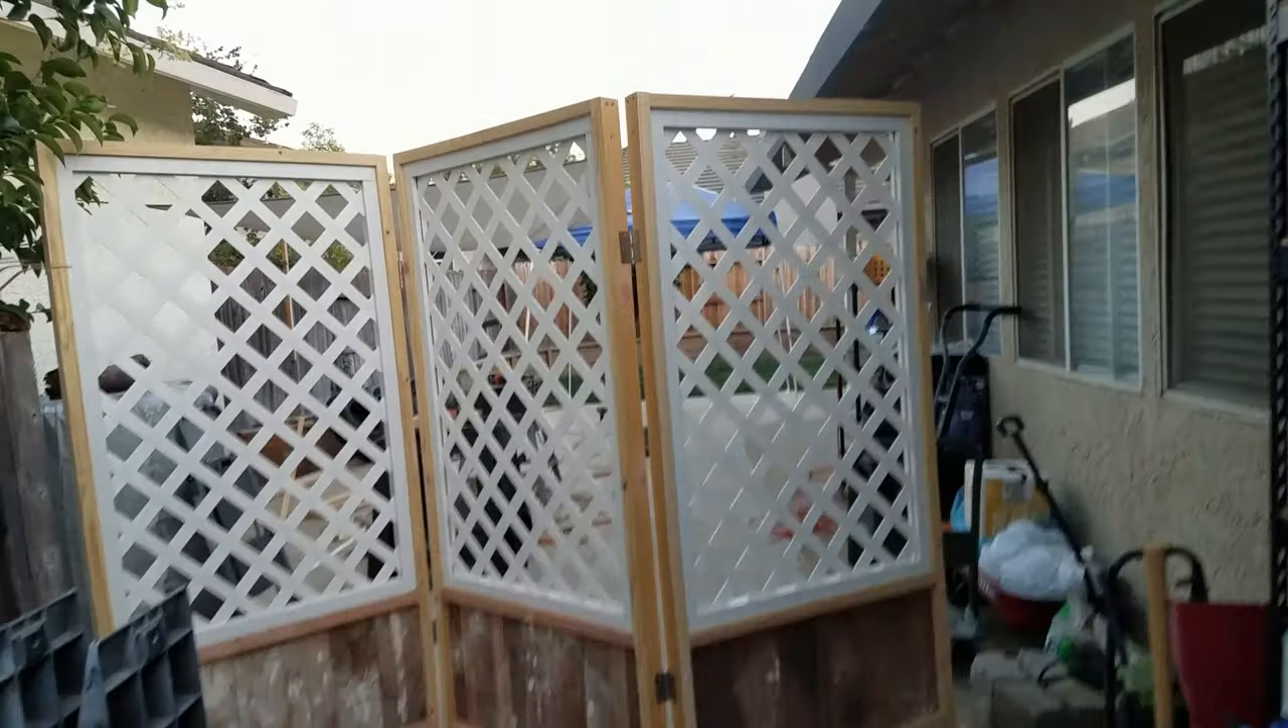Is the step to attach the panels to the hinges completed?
Yes.